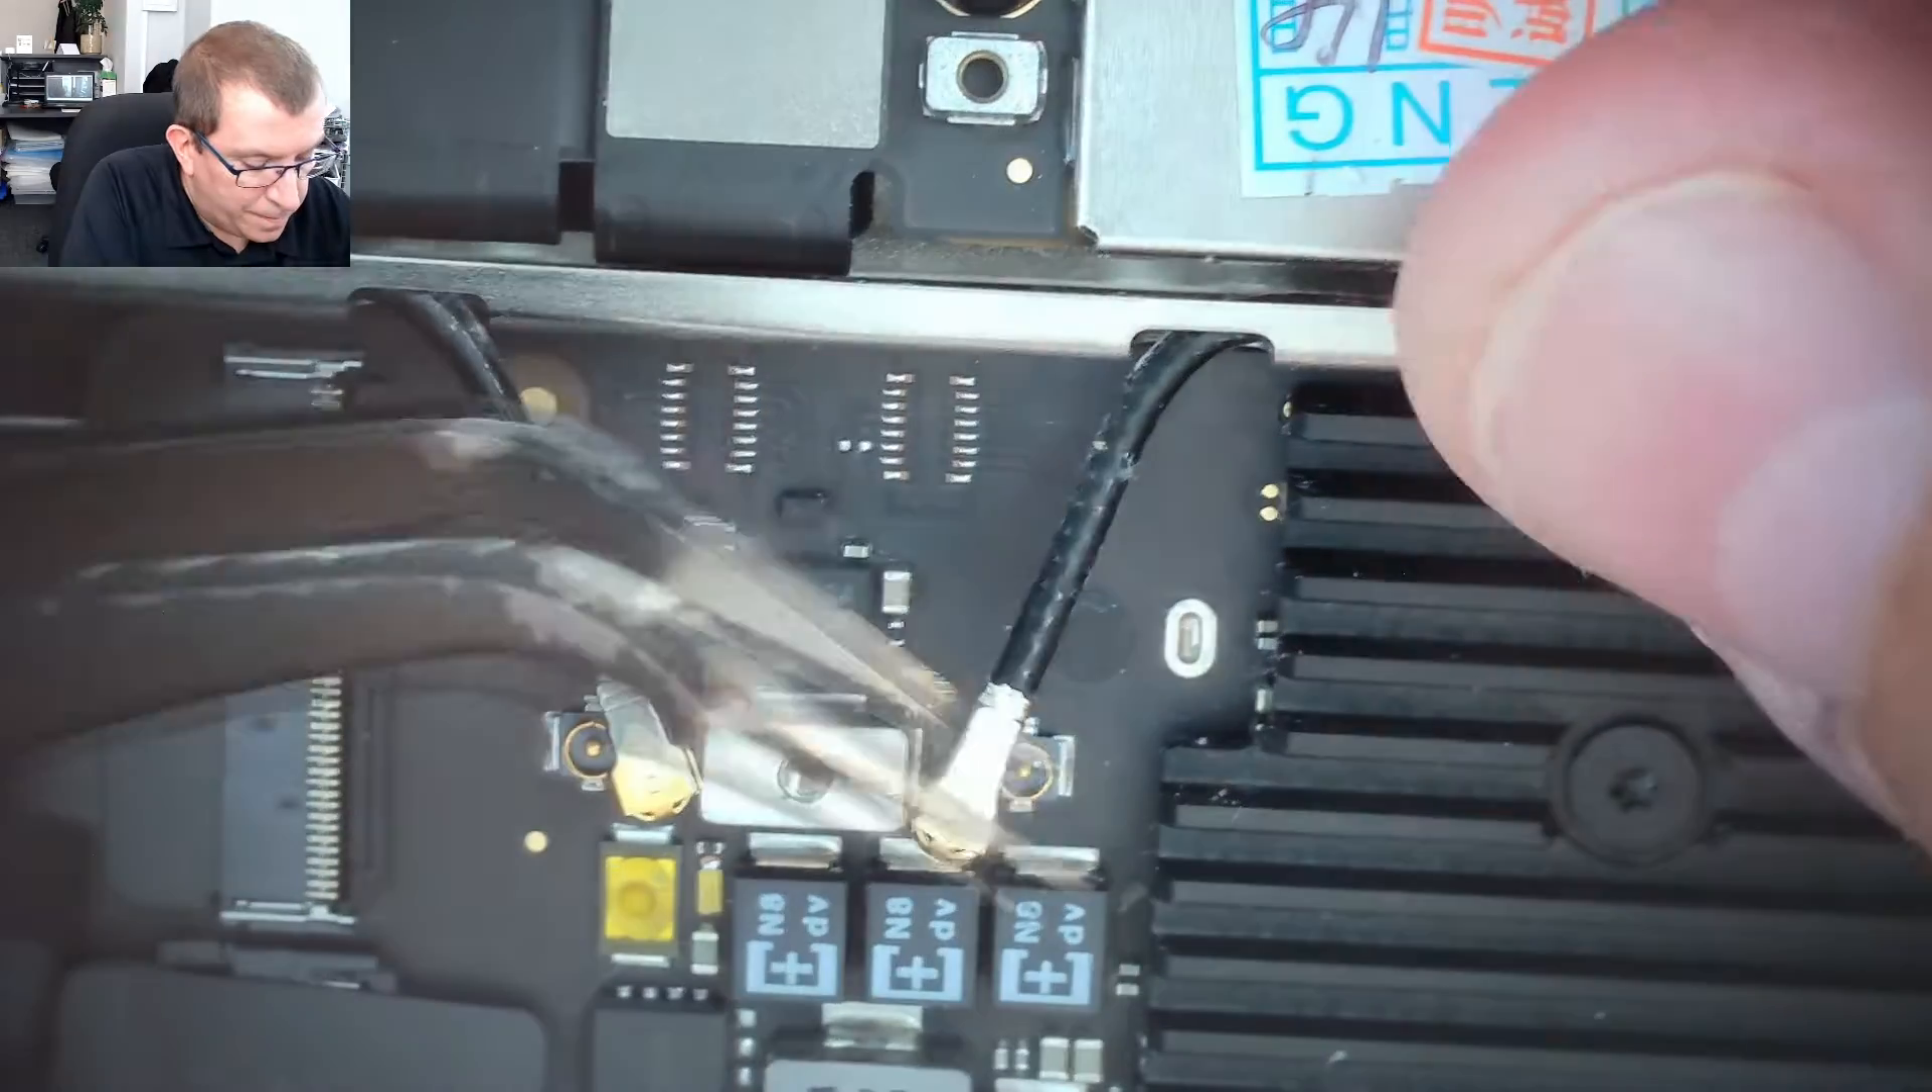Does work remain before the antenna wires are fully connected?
Yes.